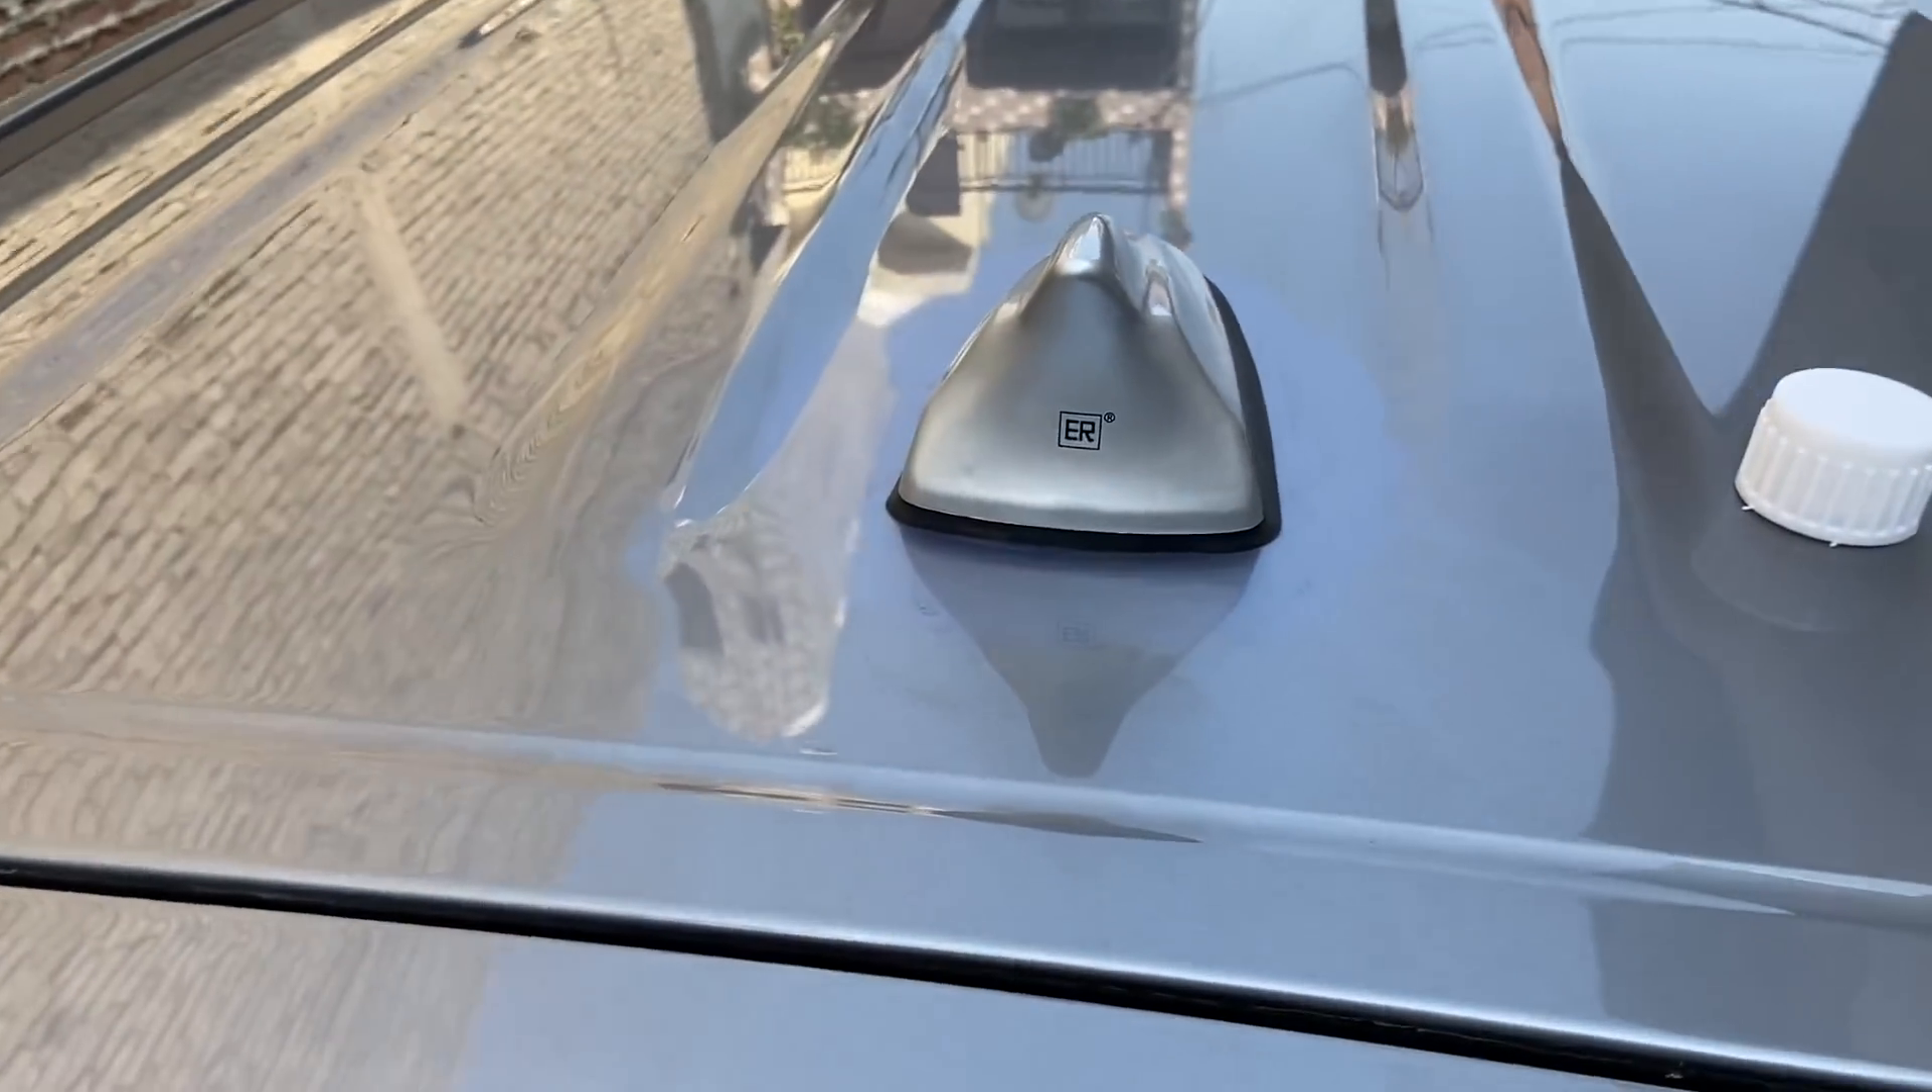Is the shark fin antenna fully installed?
Yes.